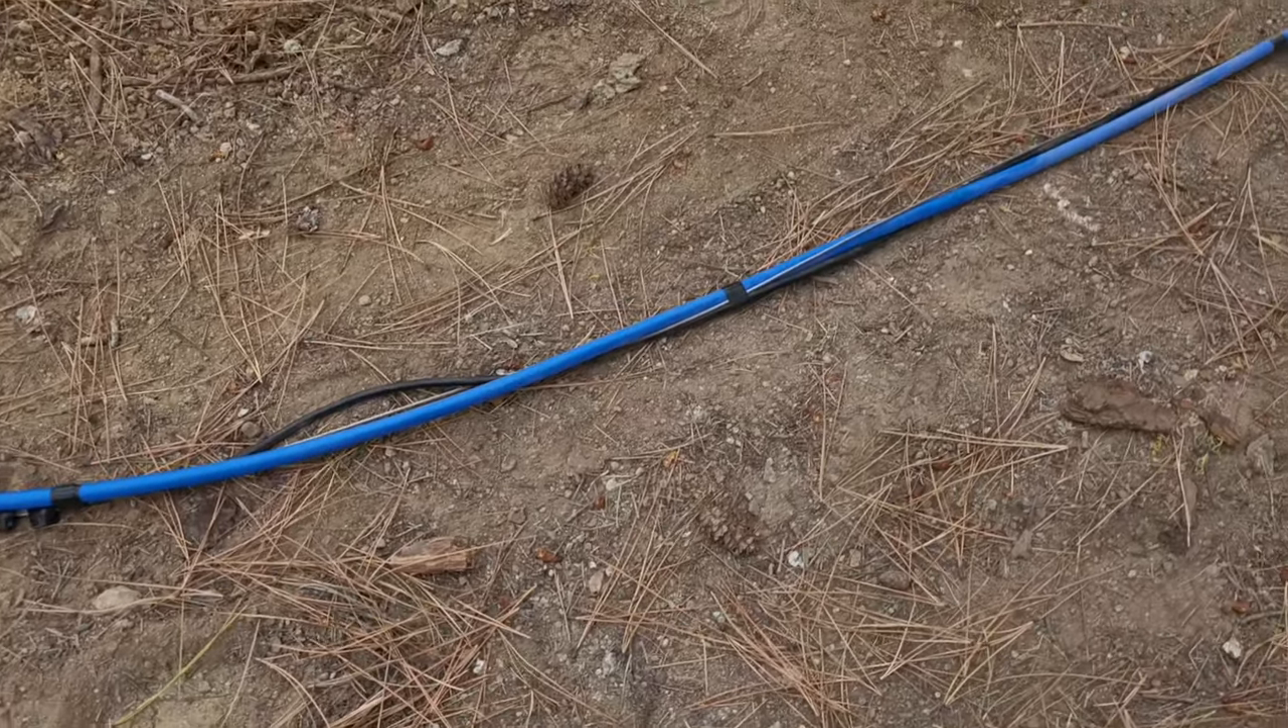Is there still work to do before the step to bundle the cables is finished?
No.